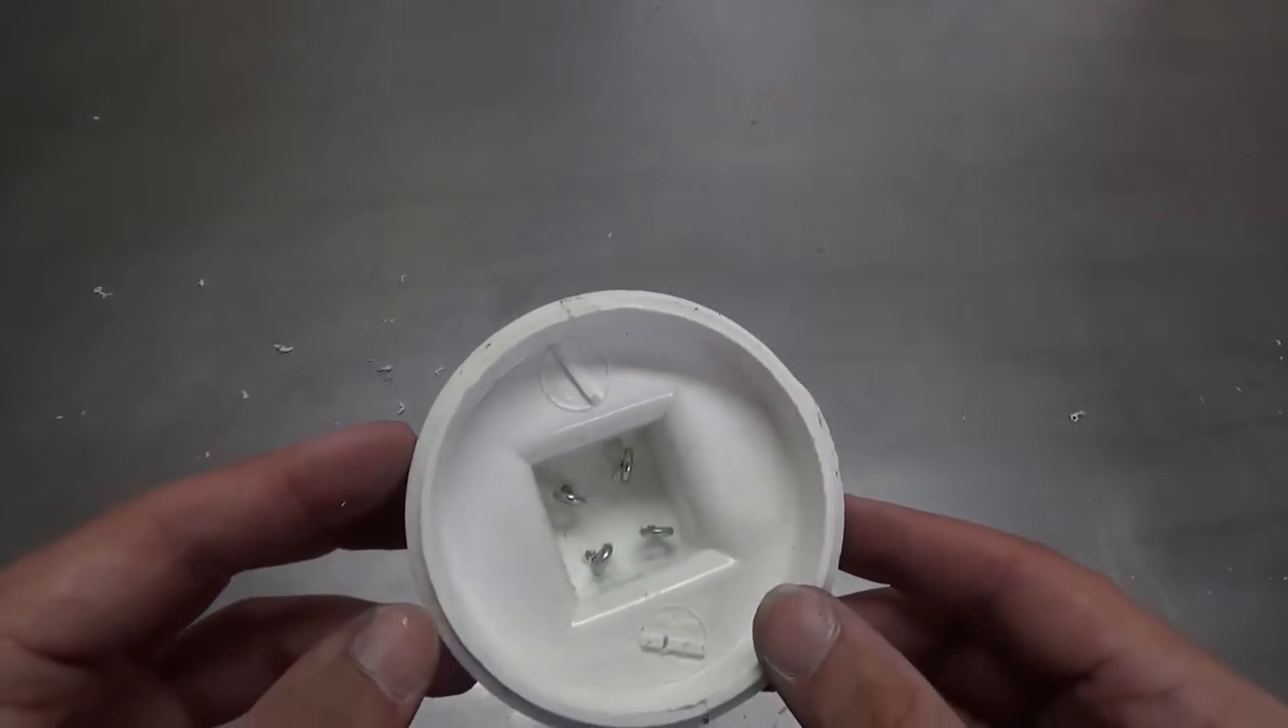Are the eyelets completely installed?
Yes.